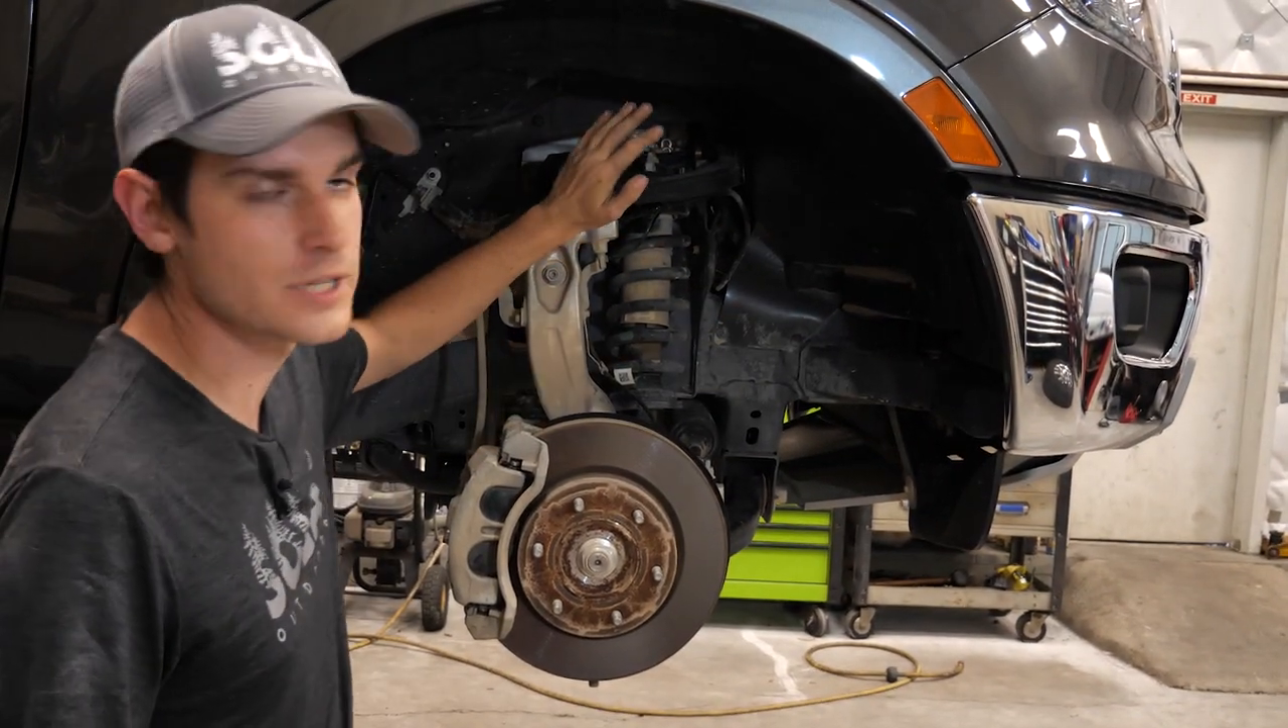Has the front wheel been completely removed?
Yes.